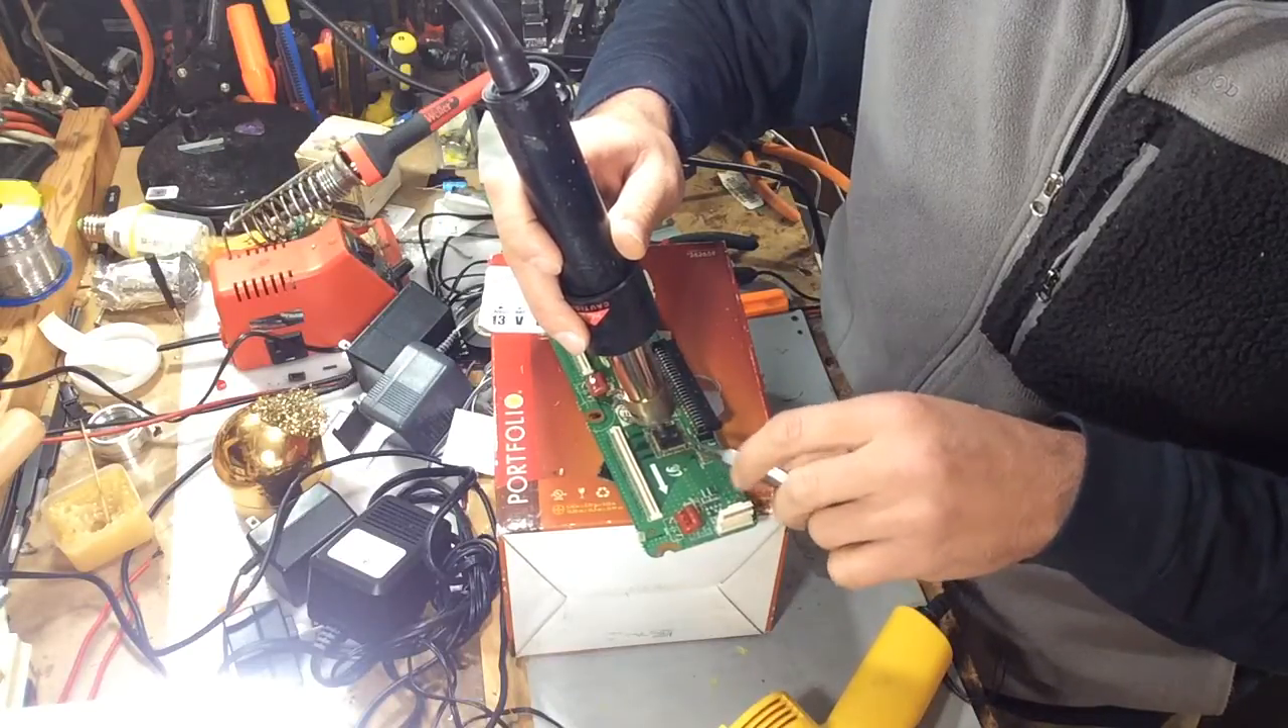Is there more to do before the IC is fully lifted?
Yes.